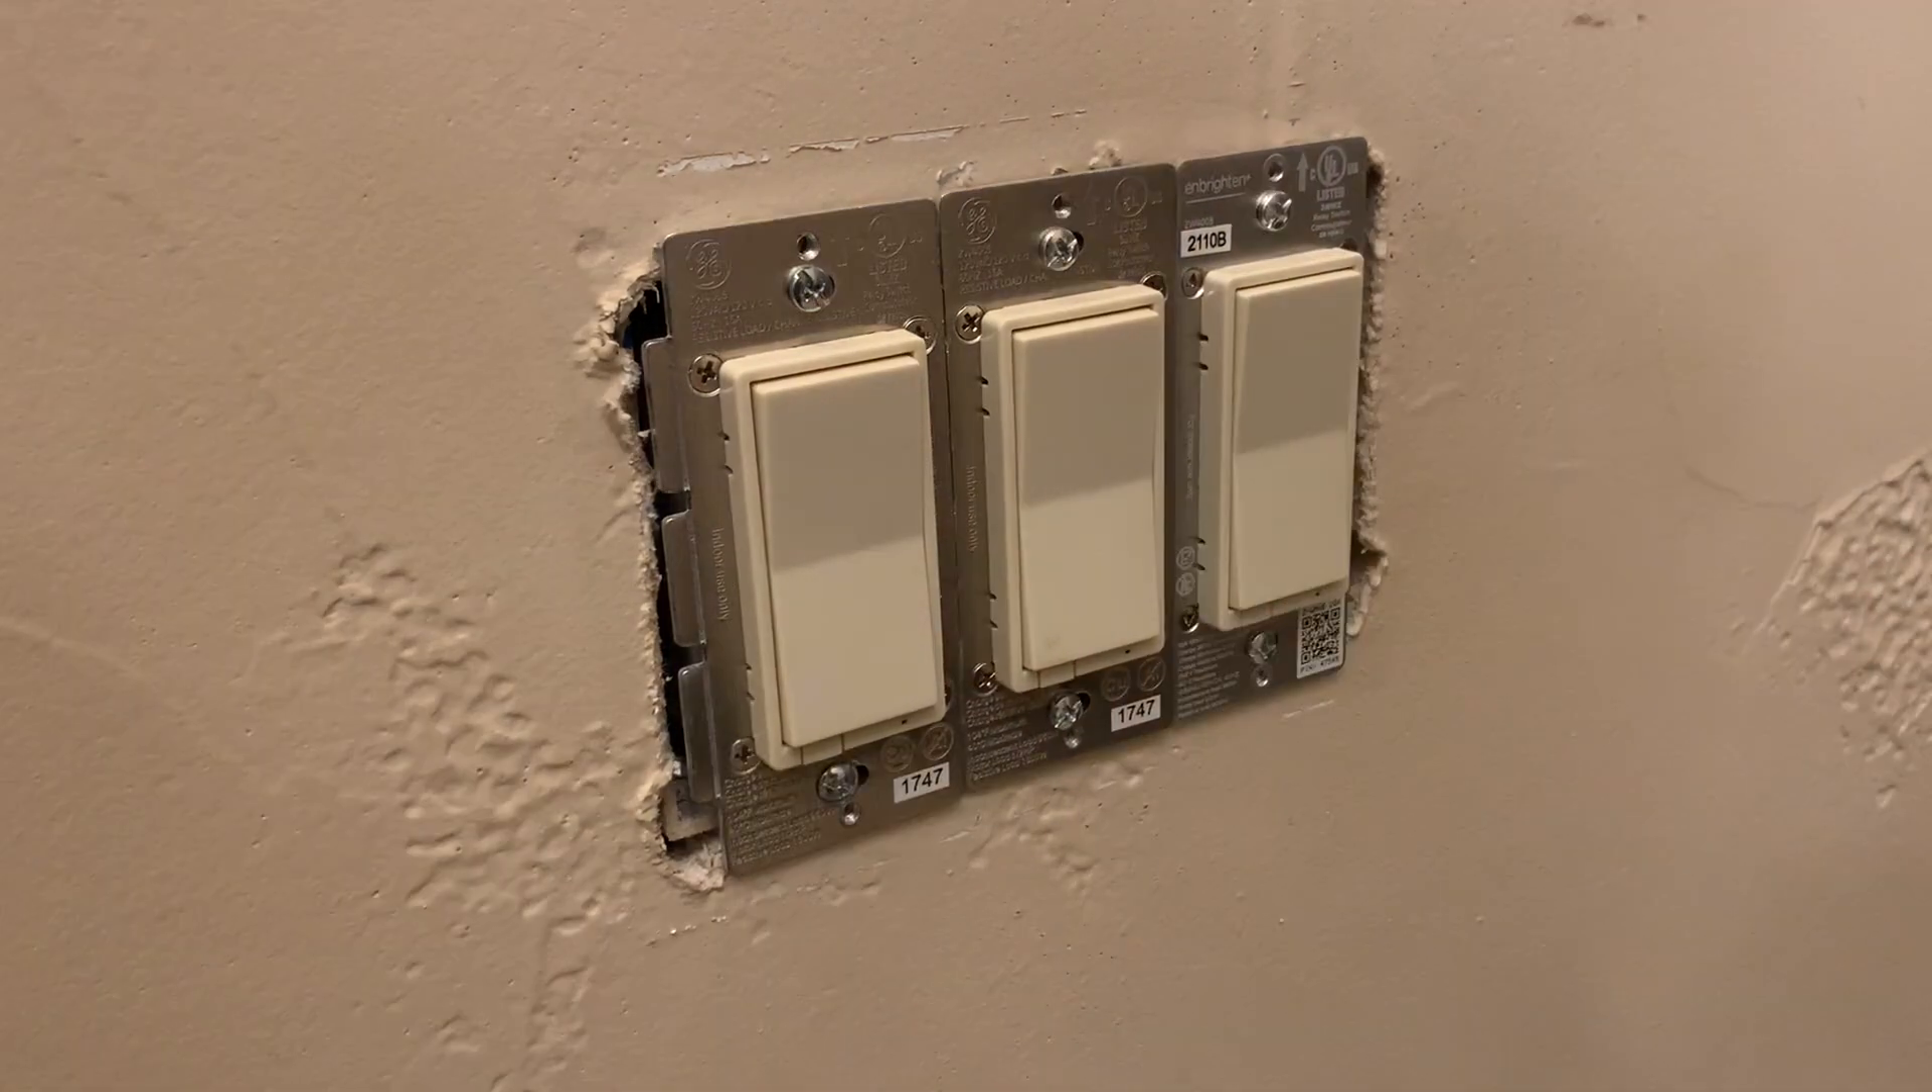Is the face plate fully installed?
No.